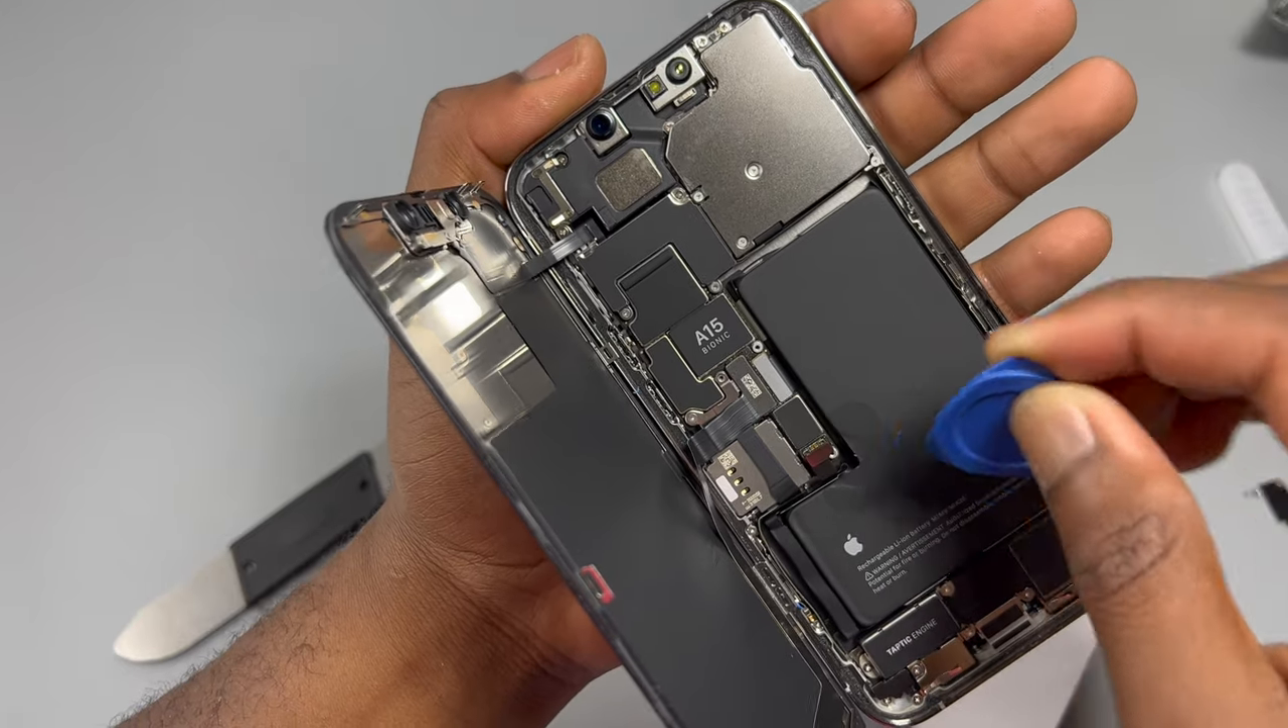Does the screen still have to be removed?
Yes.